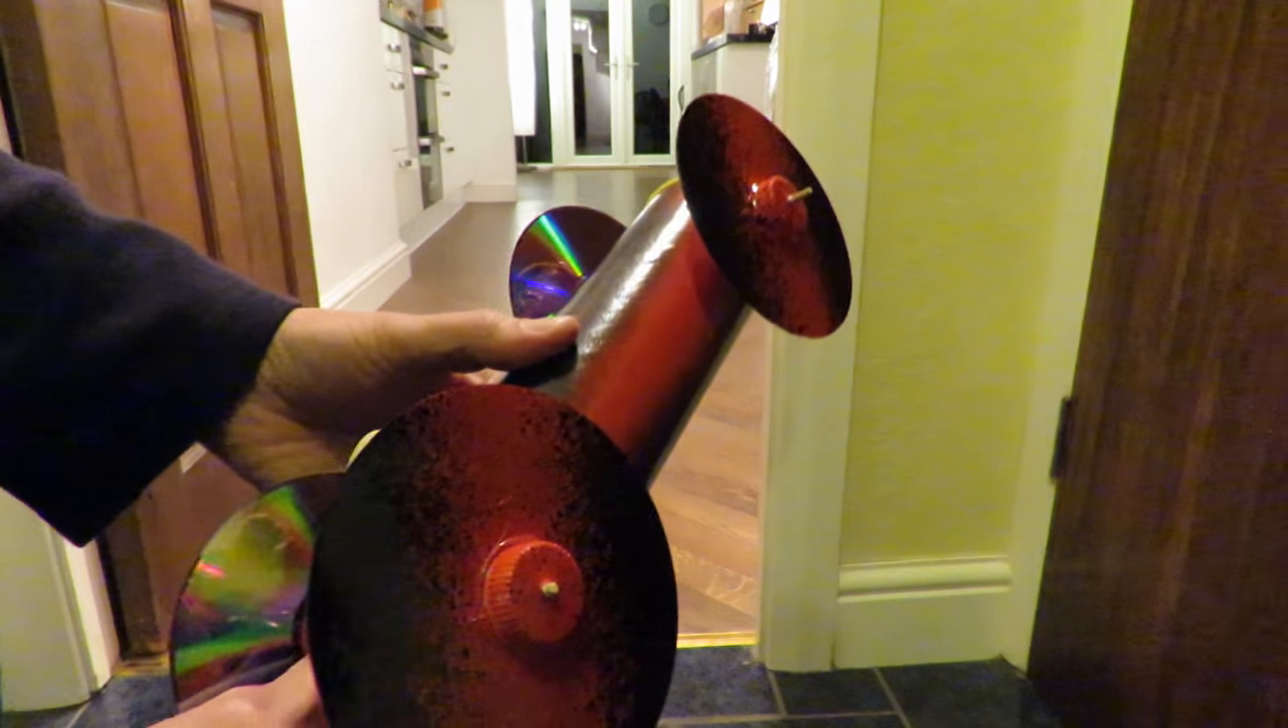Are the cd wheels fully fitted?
Yes.